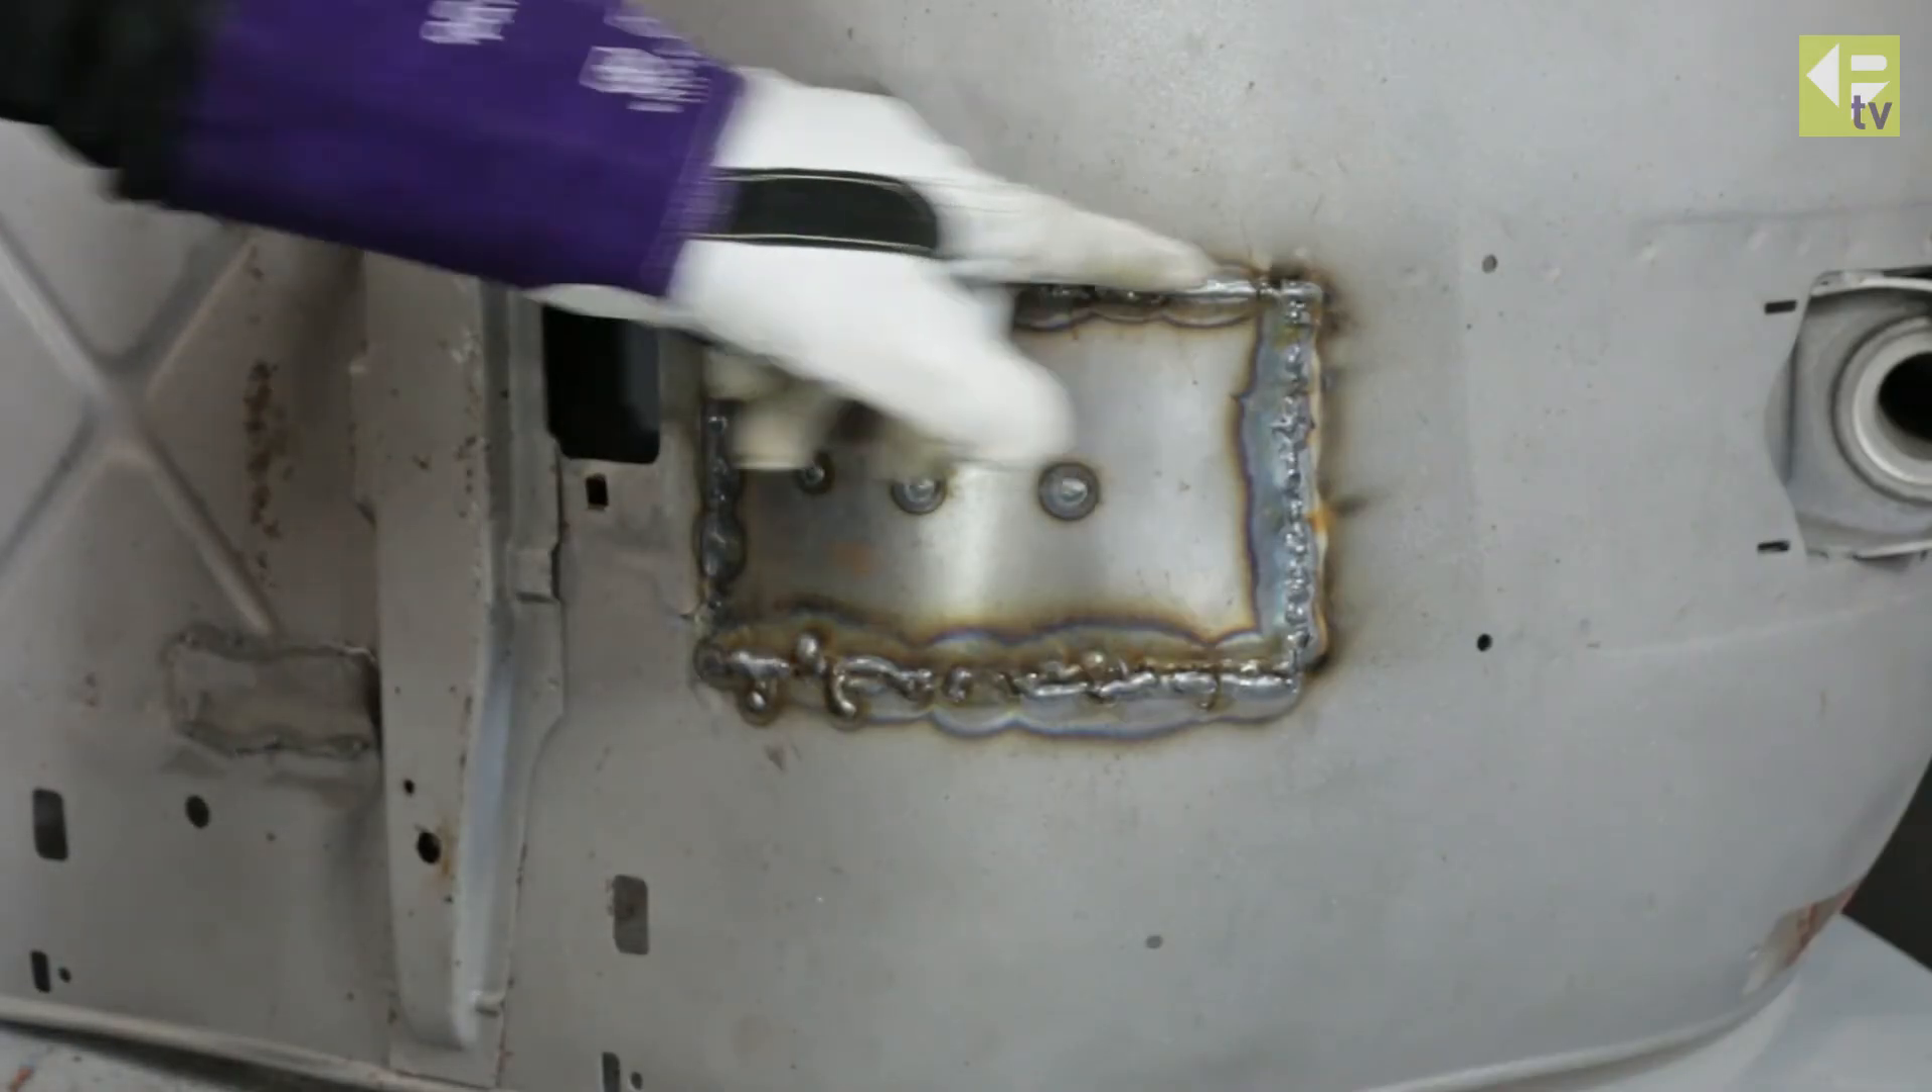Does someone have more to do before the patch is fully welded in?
No.